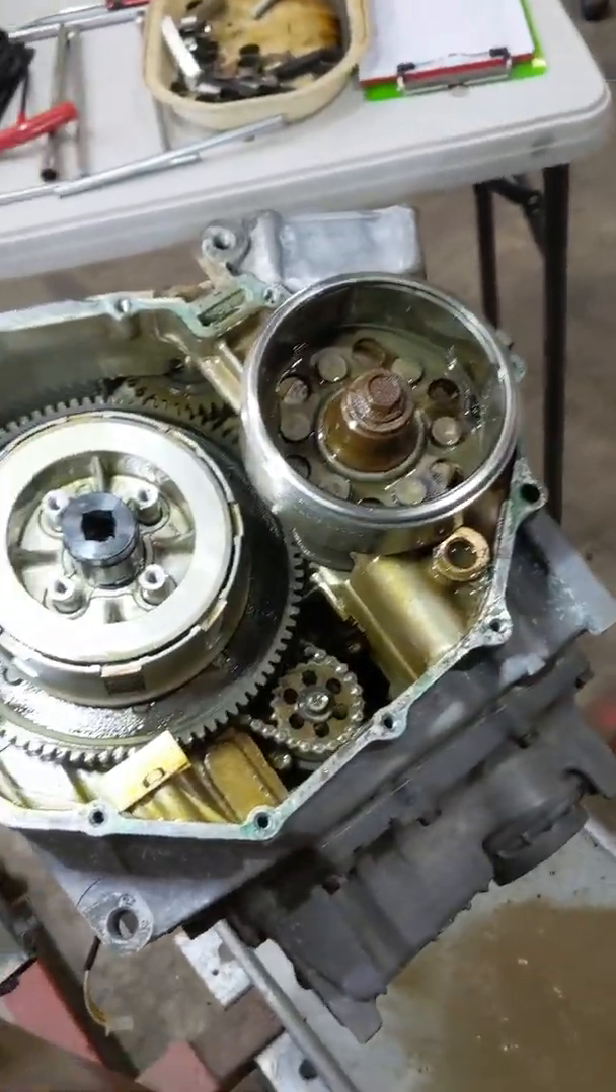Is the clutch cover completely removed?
Yes.